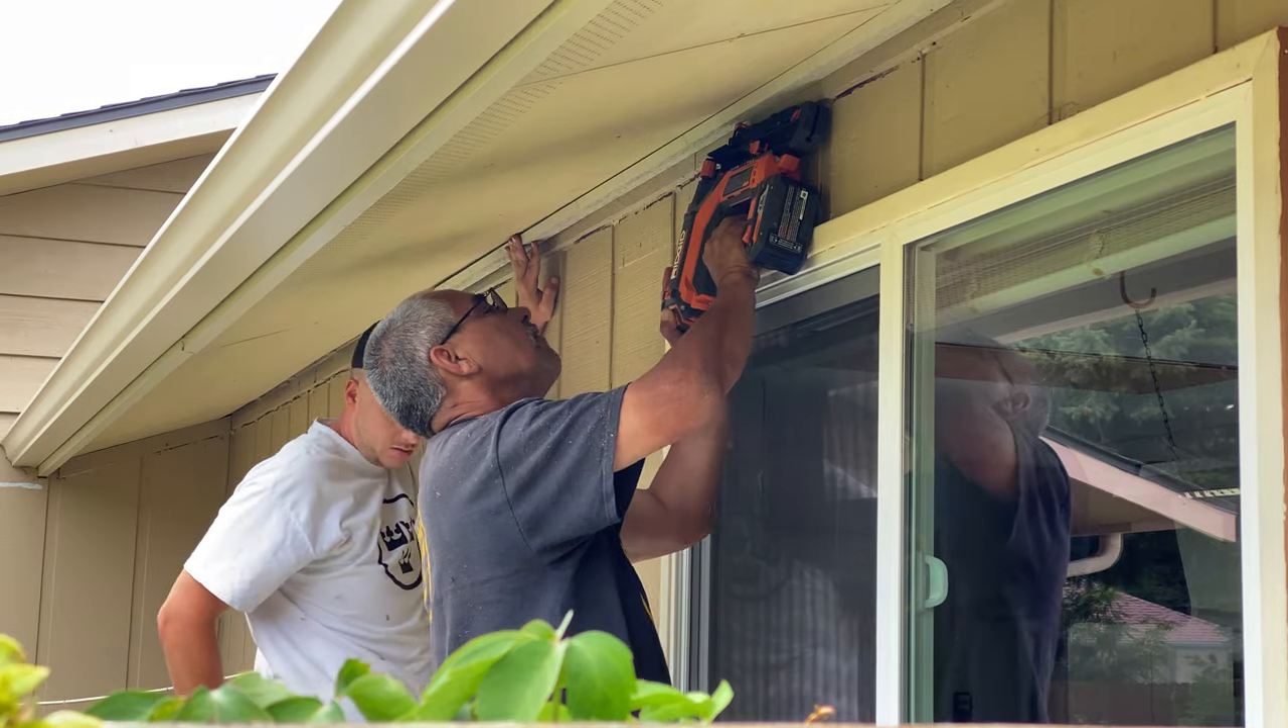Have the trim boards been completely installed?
No.